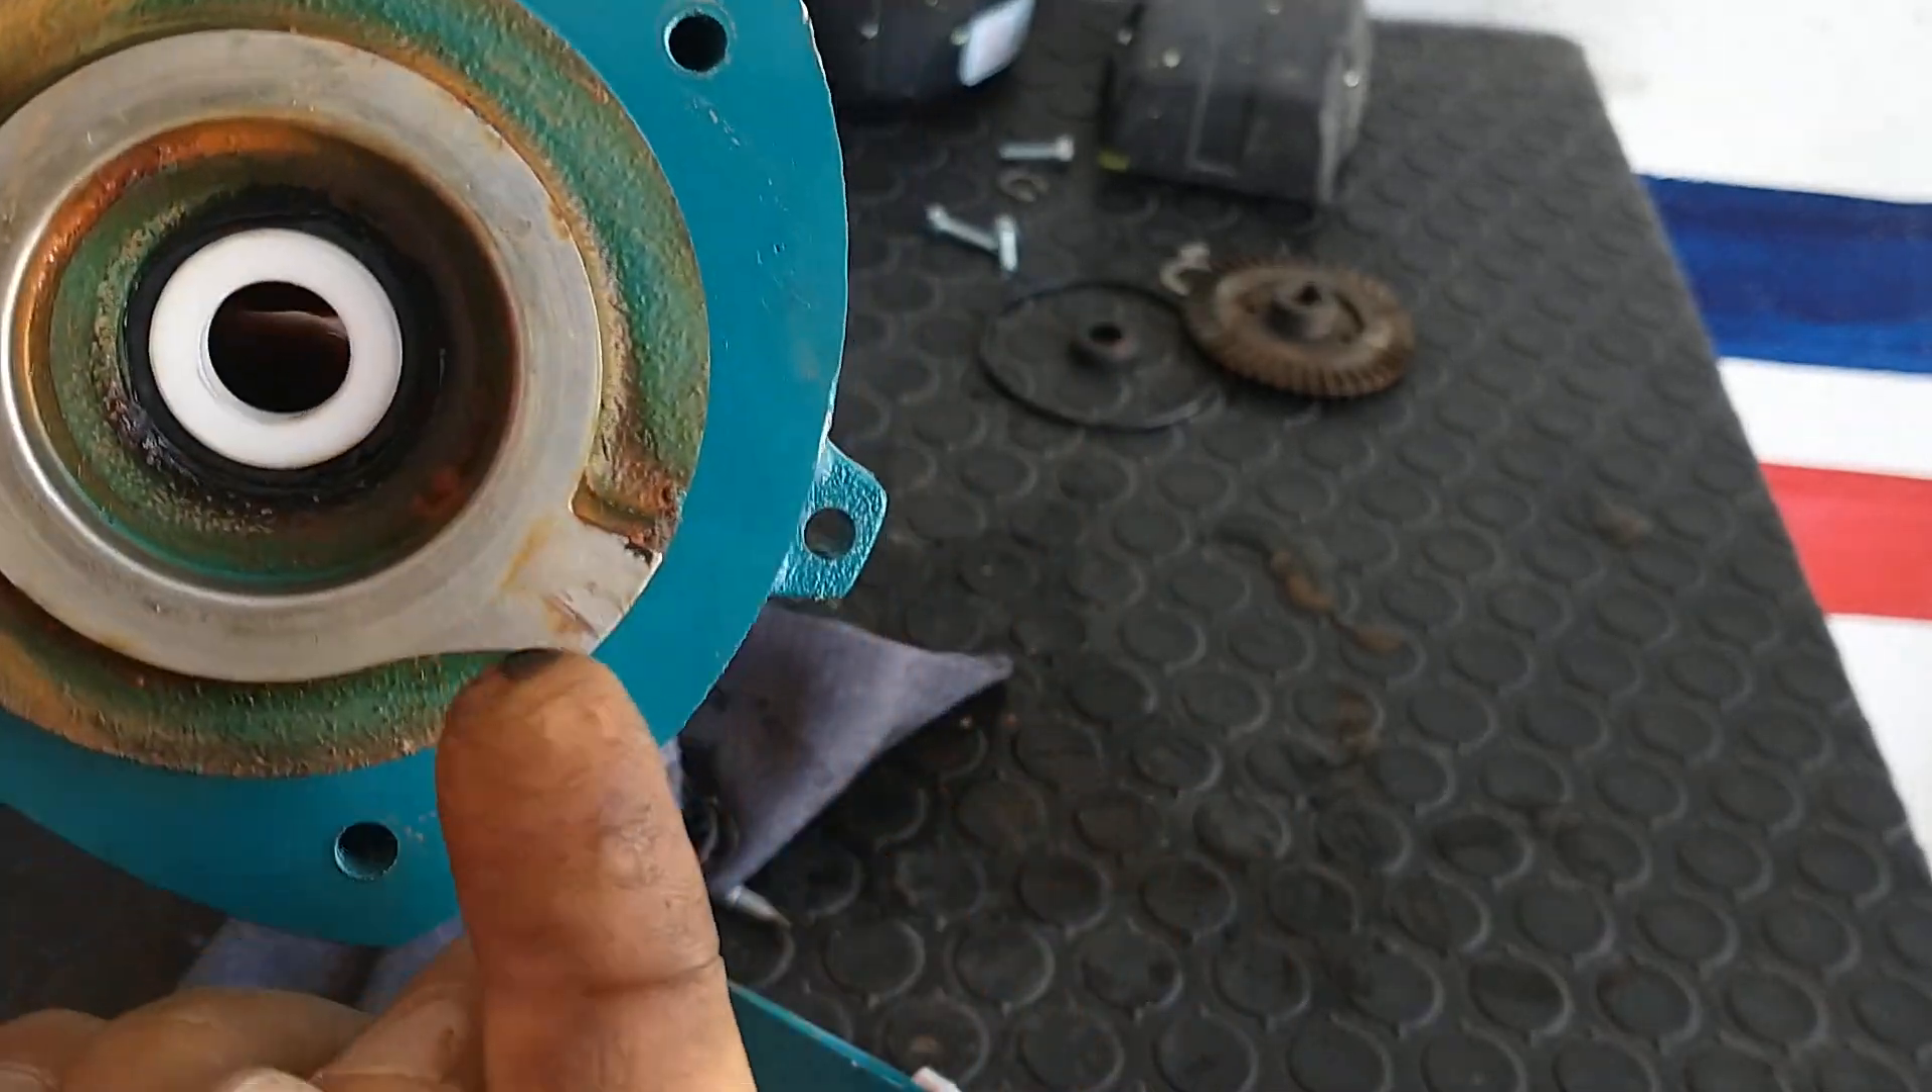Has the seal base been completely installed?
Yes.